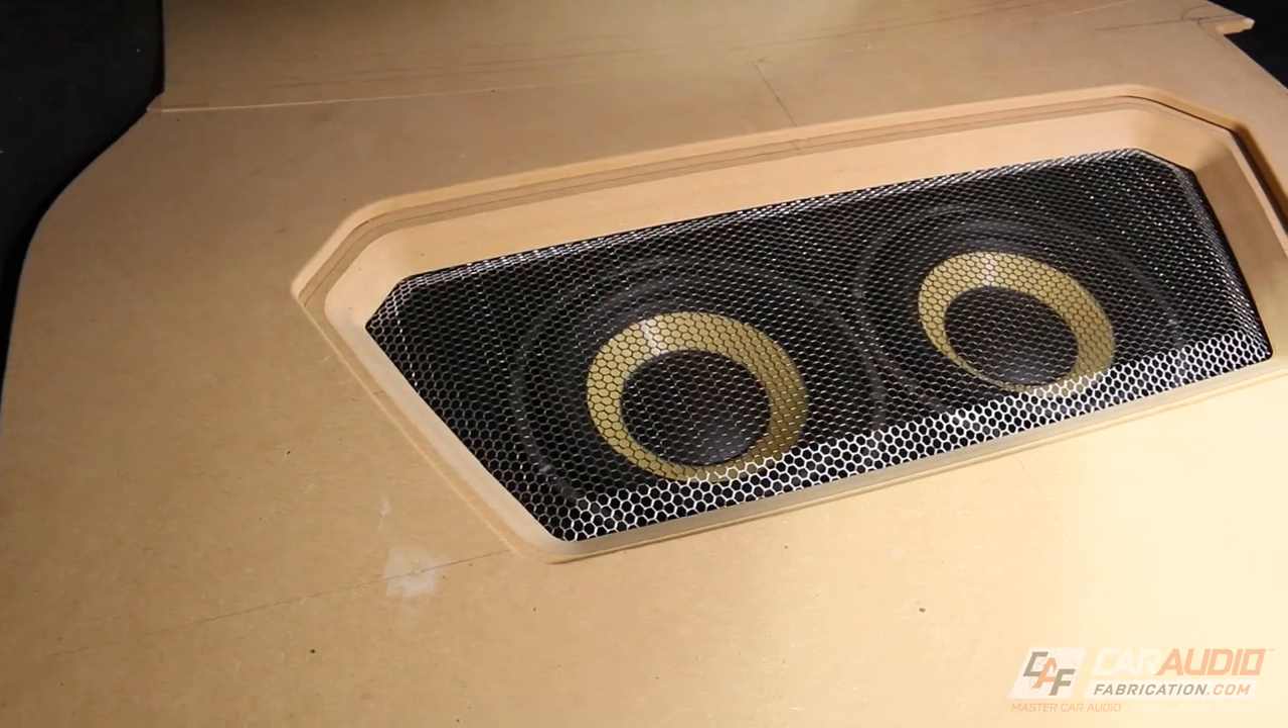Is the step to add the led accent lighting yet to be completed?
Yes.